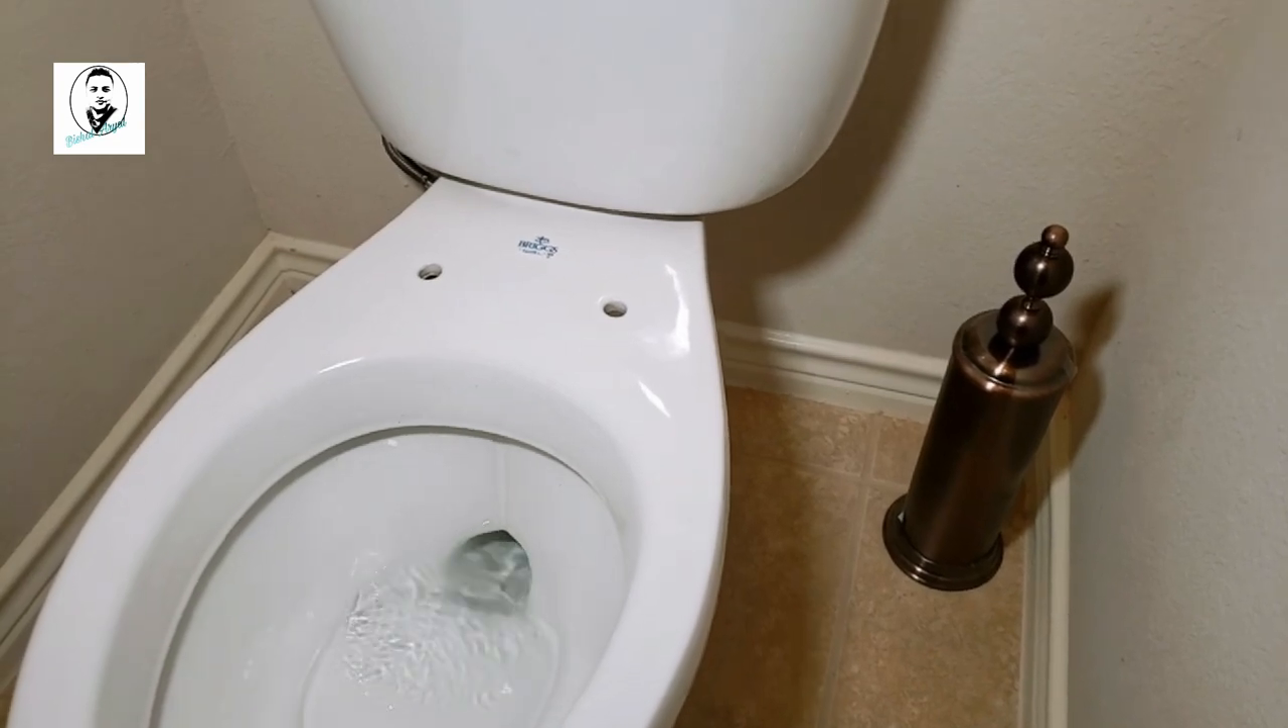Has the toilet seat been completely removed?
Yes.